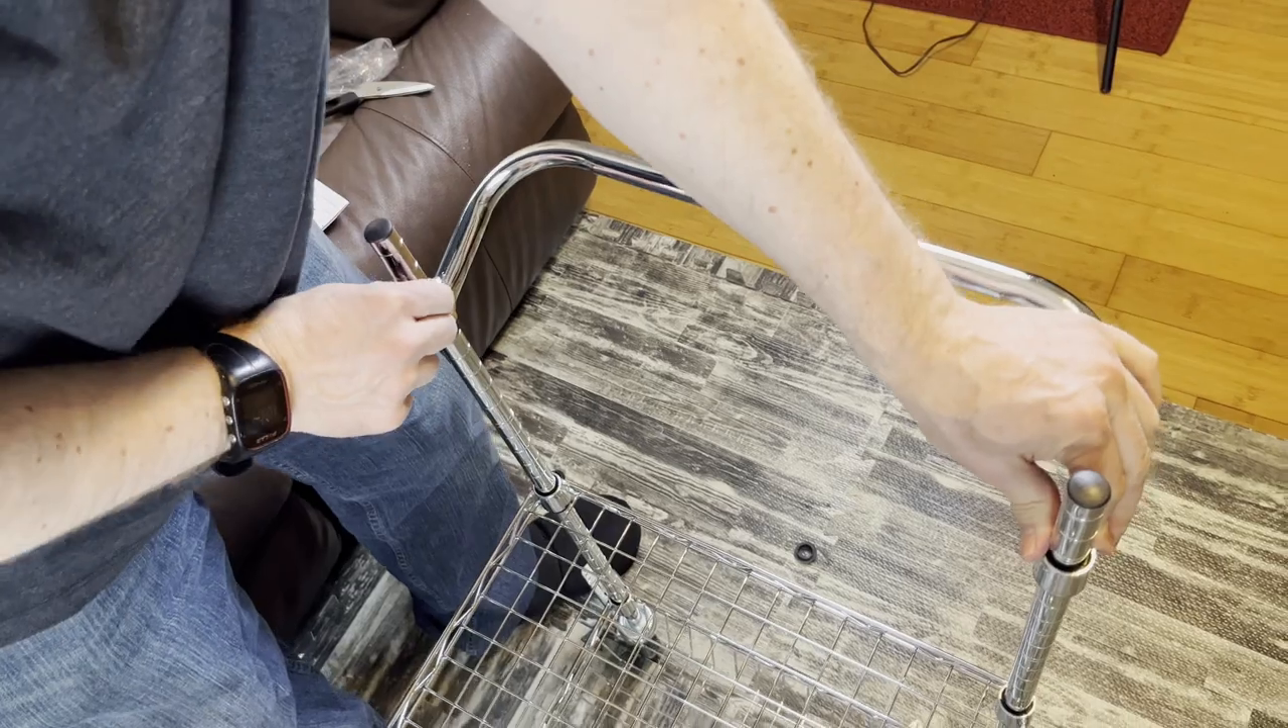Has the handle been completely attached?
No.